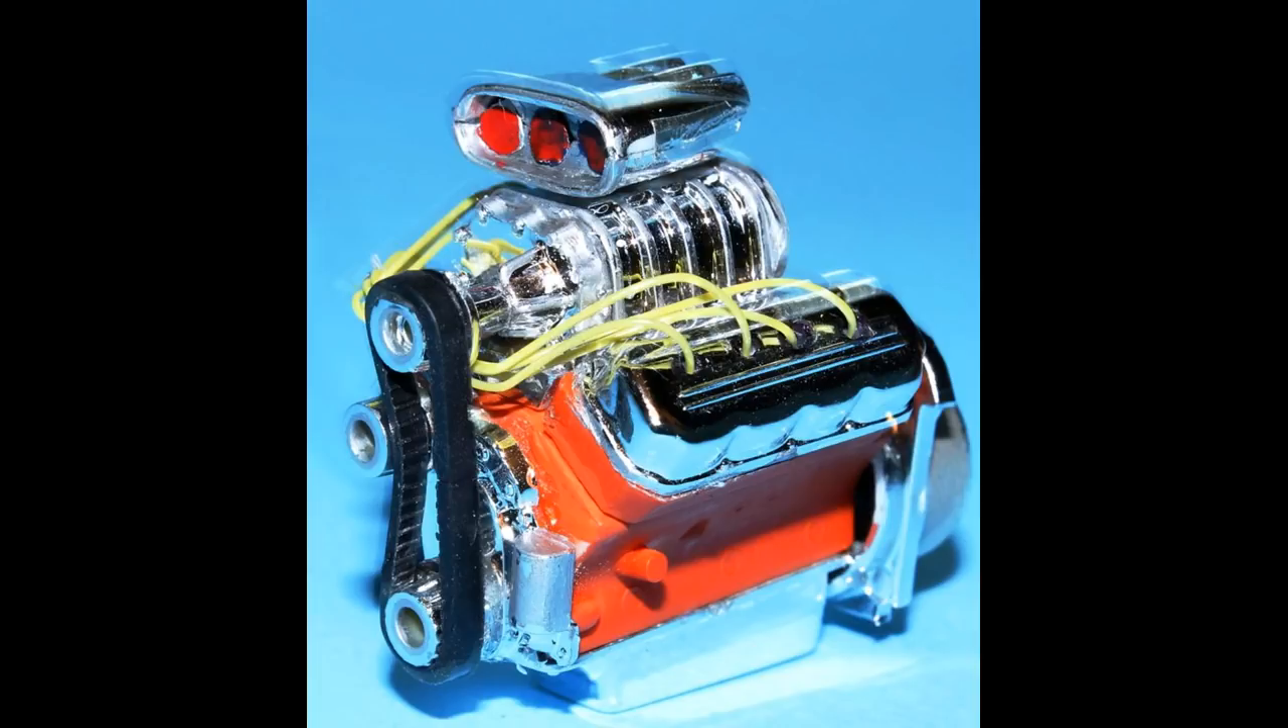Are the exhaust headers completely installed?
No.